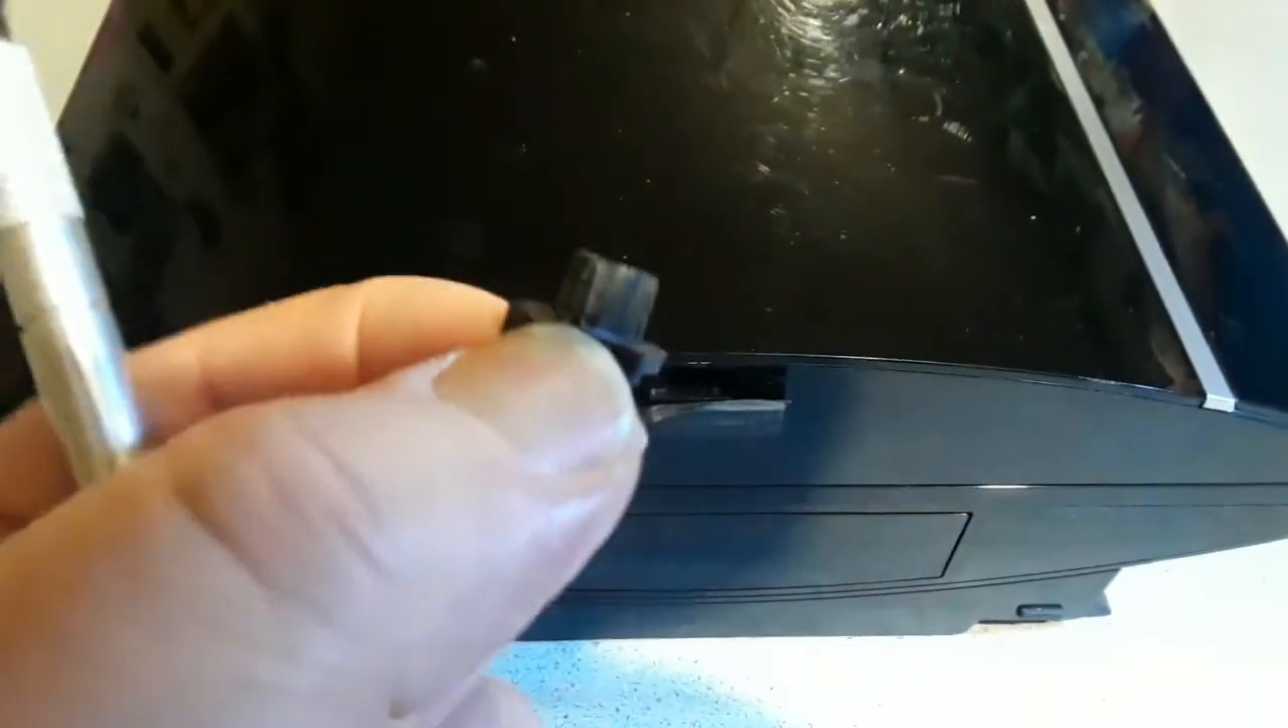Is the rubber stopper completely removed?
Yes.